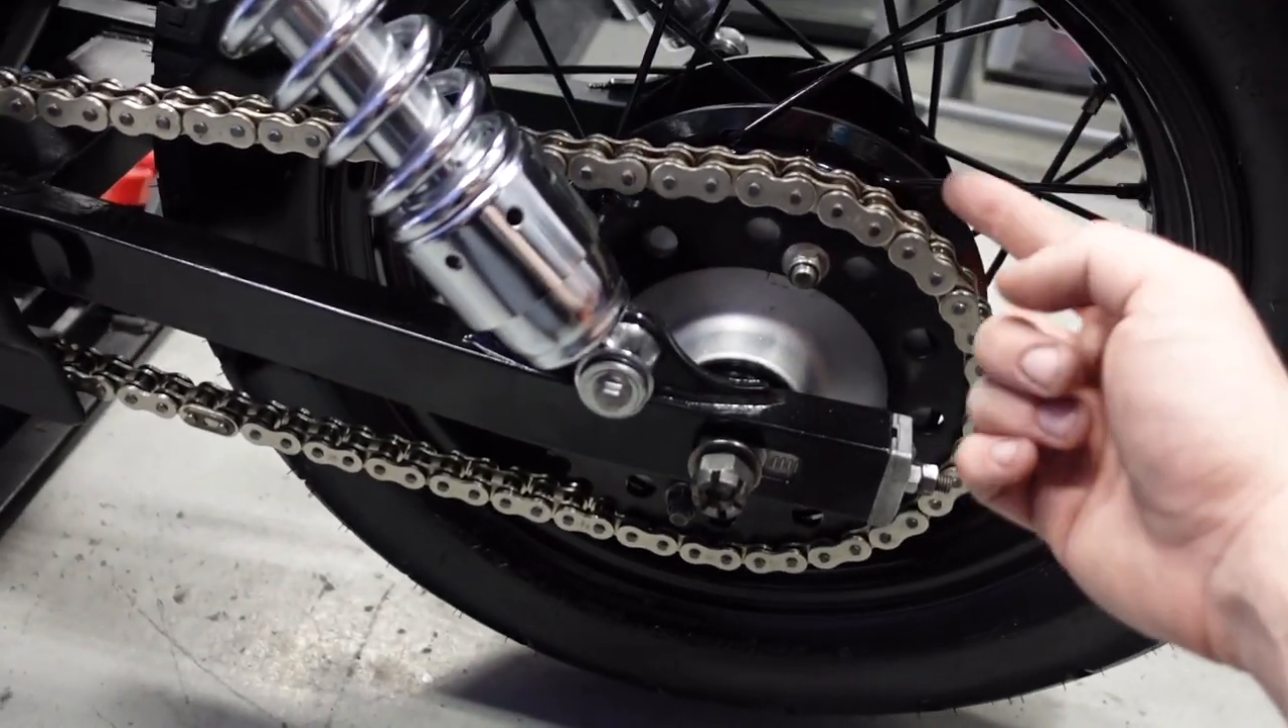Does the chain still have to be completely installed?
No.